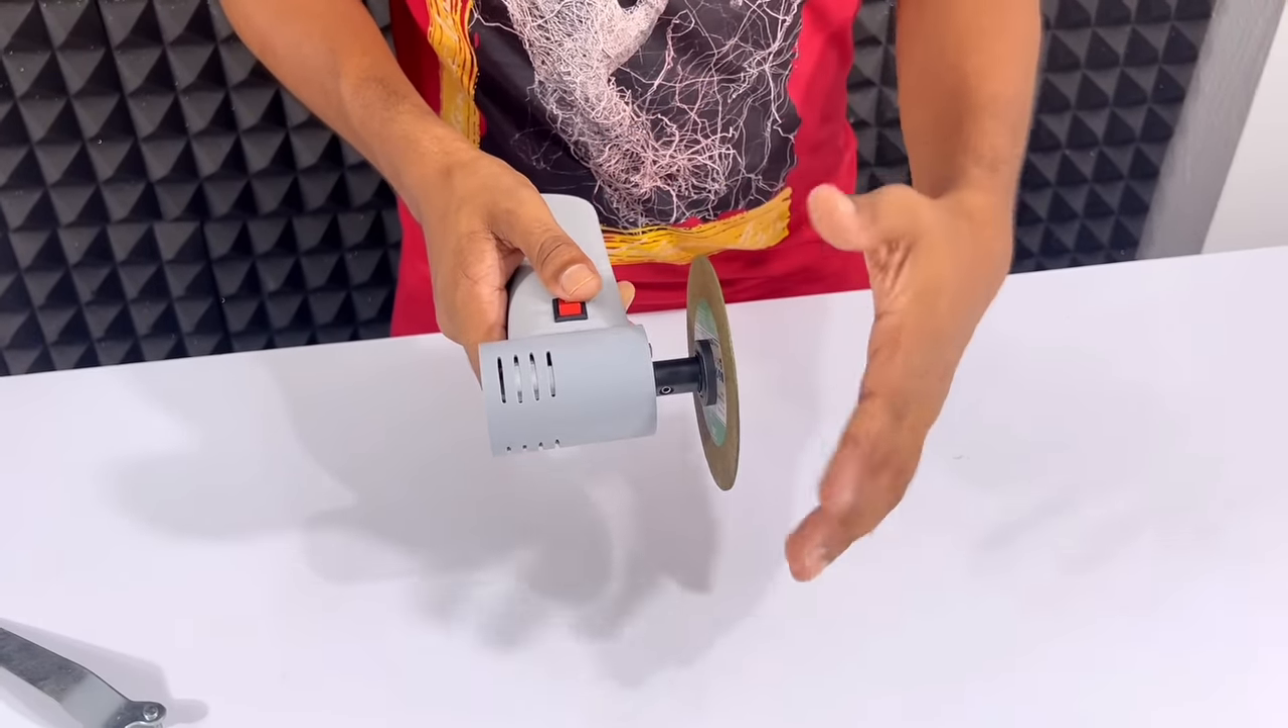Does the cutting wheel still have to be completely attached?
No.